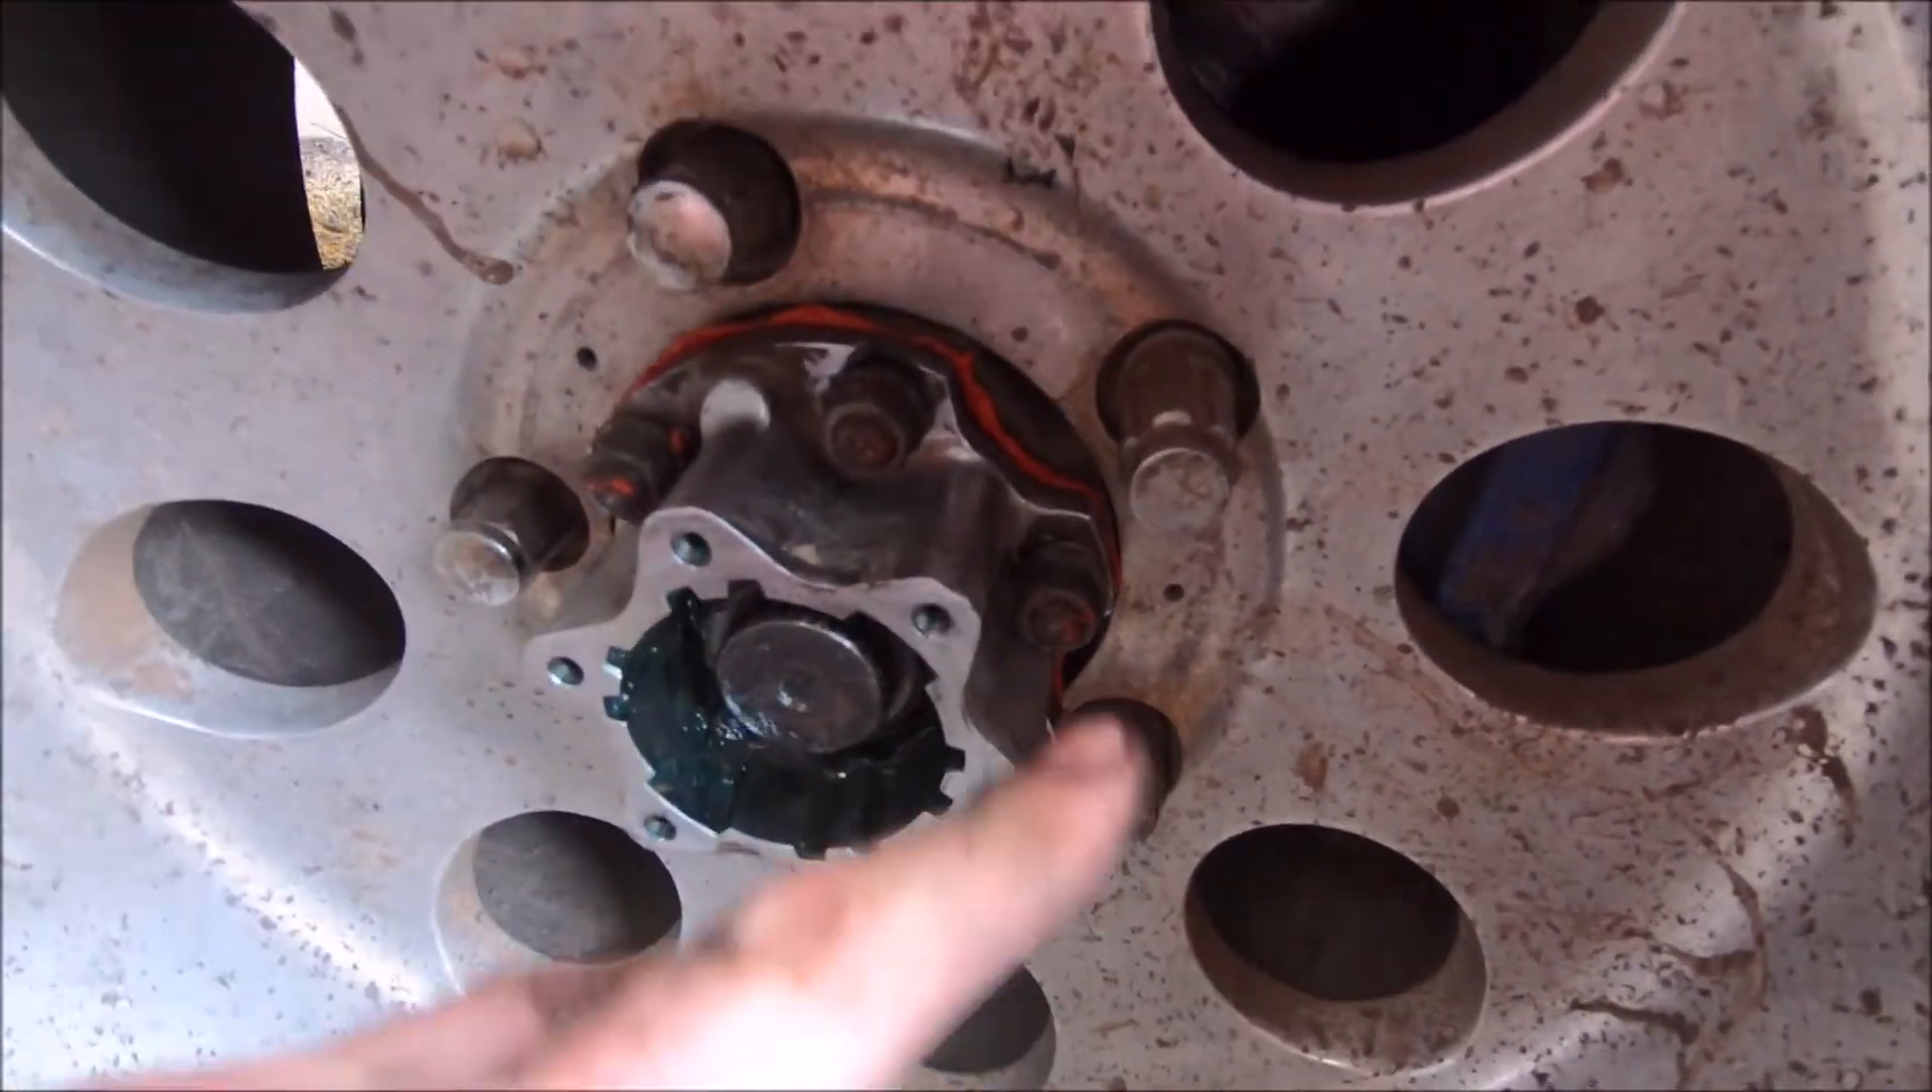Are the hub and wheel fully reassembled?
No.